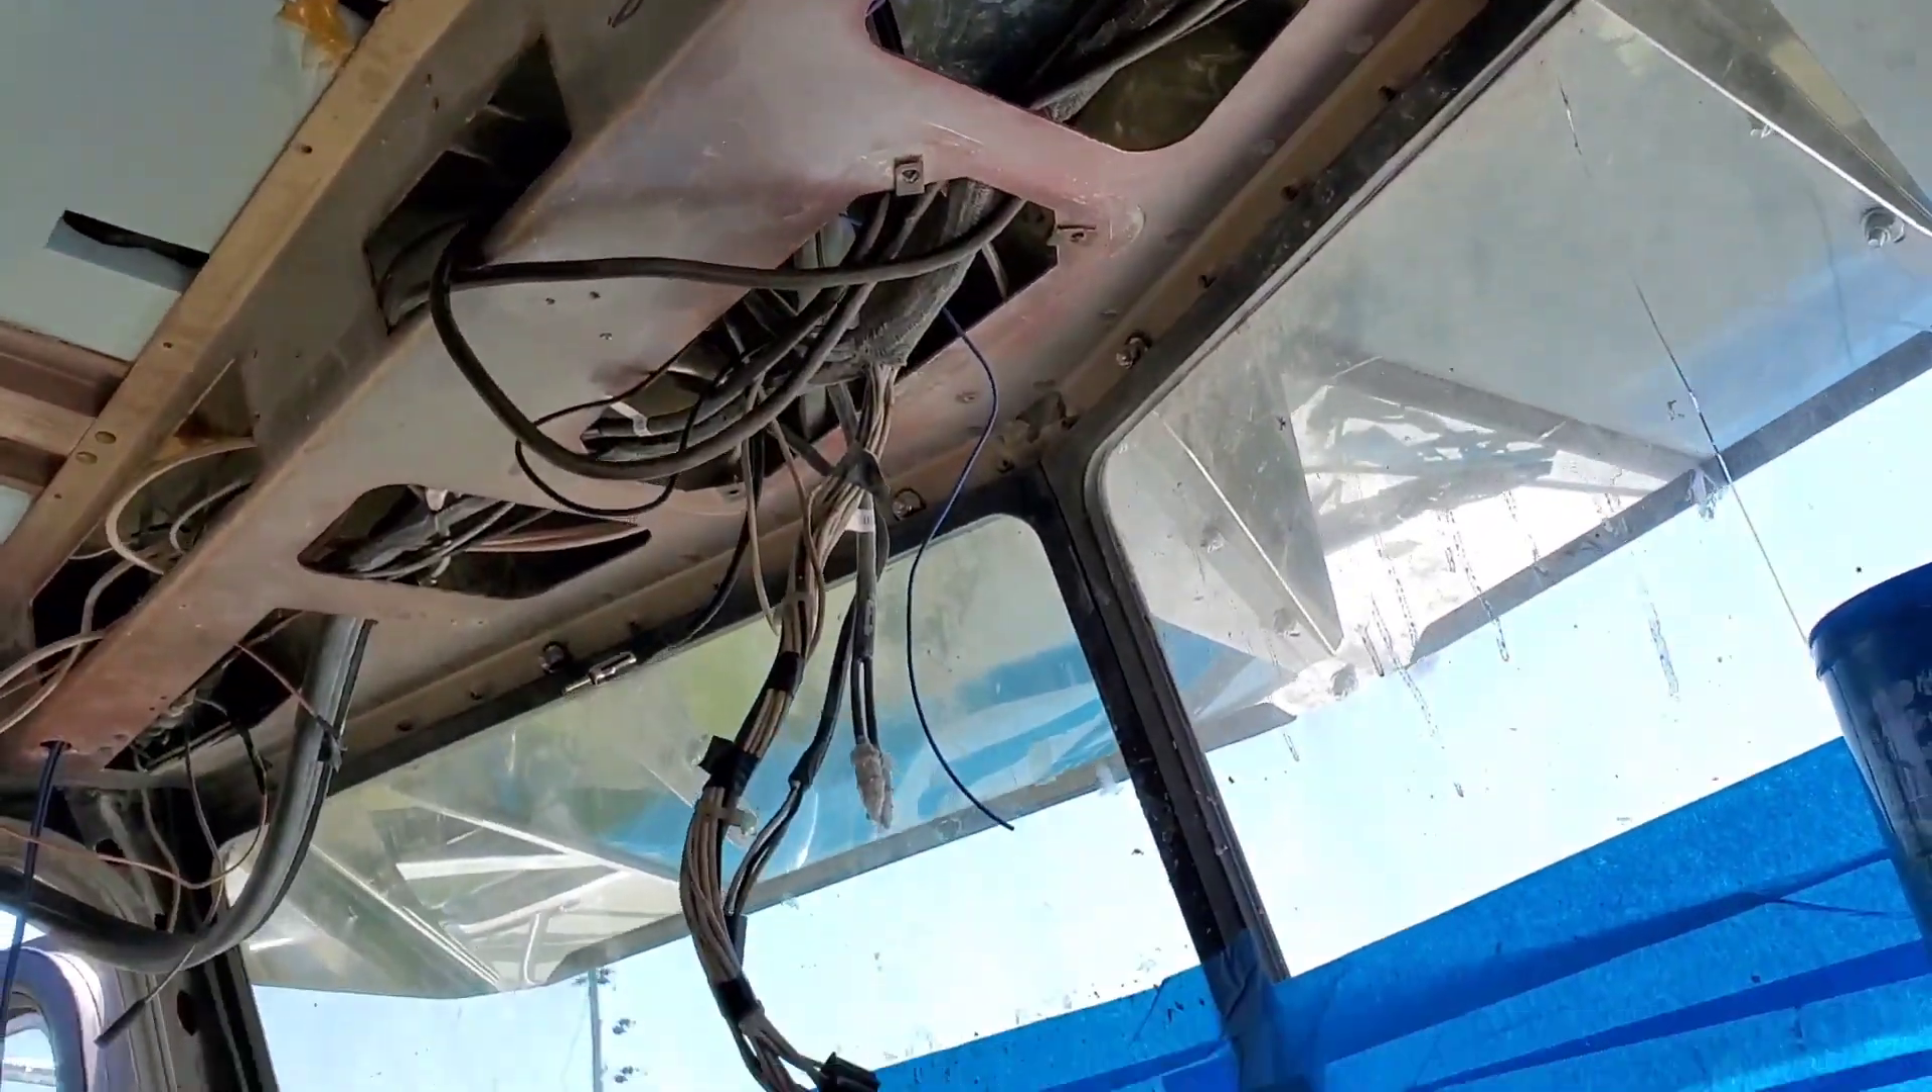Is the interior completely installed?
No.